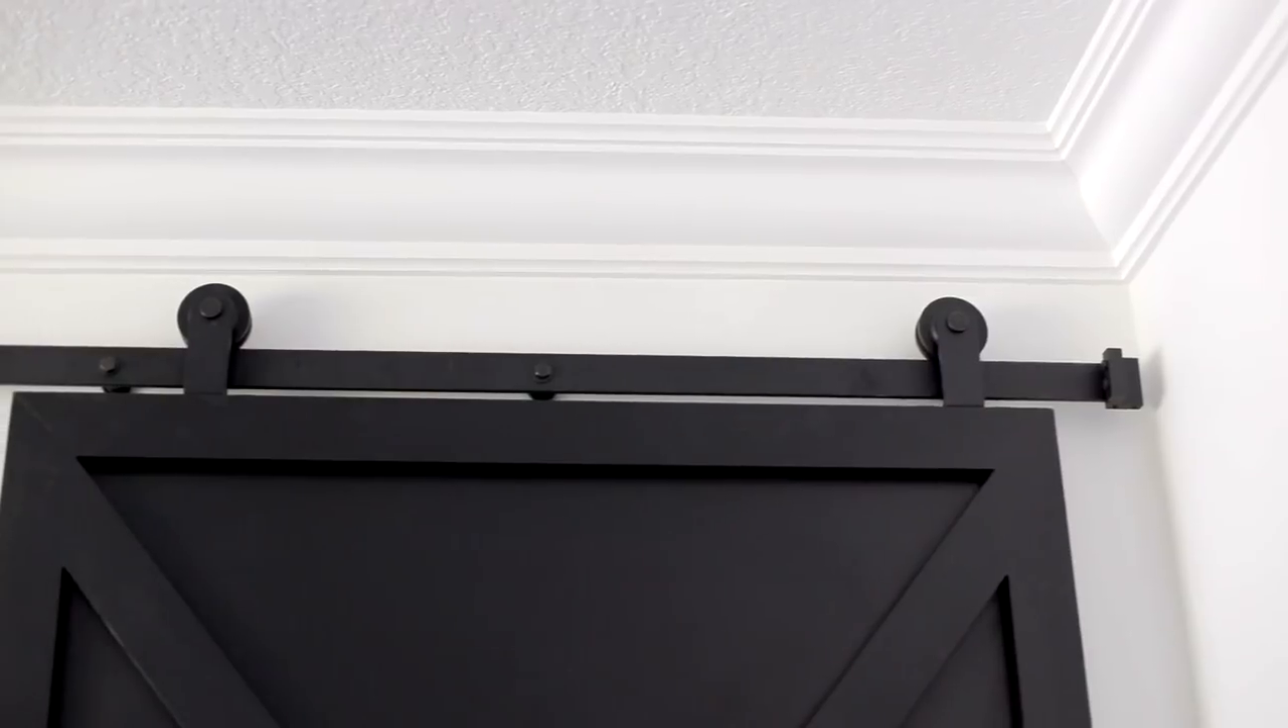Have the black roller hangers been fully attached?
Yes.